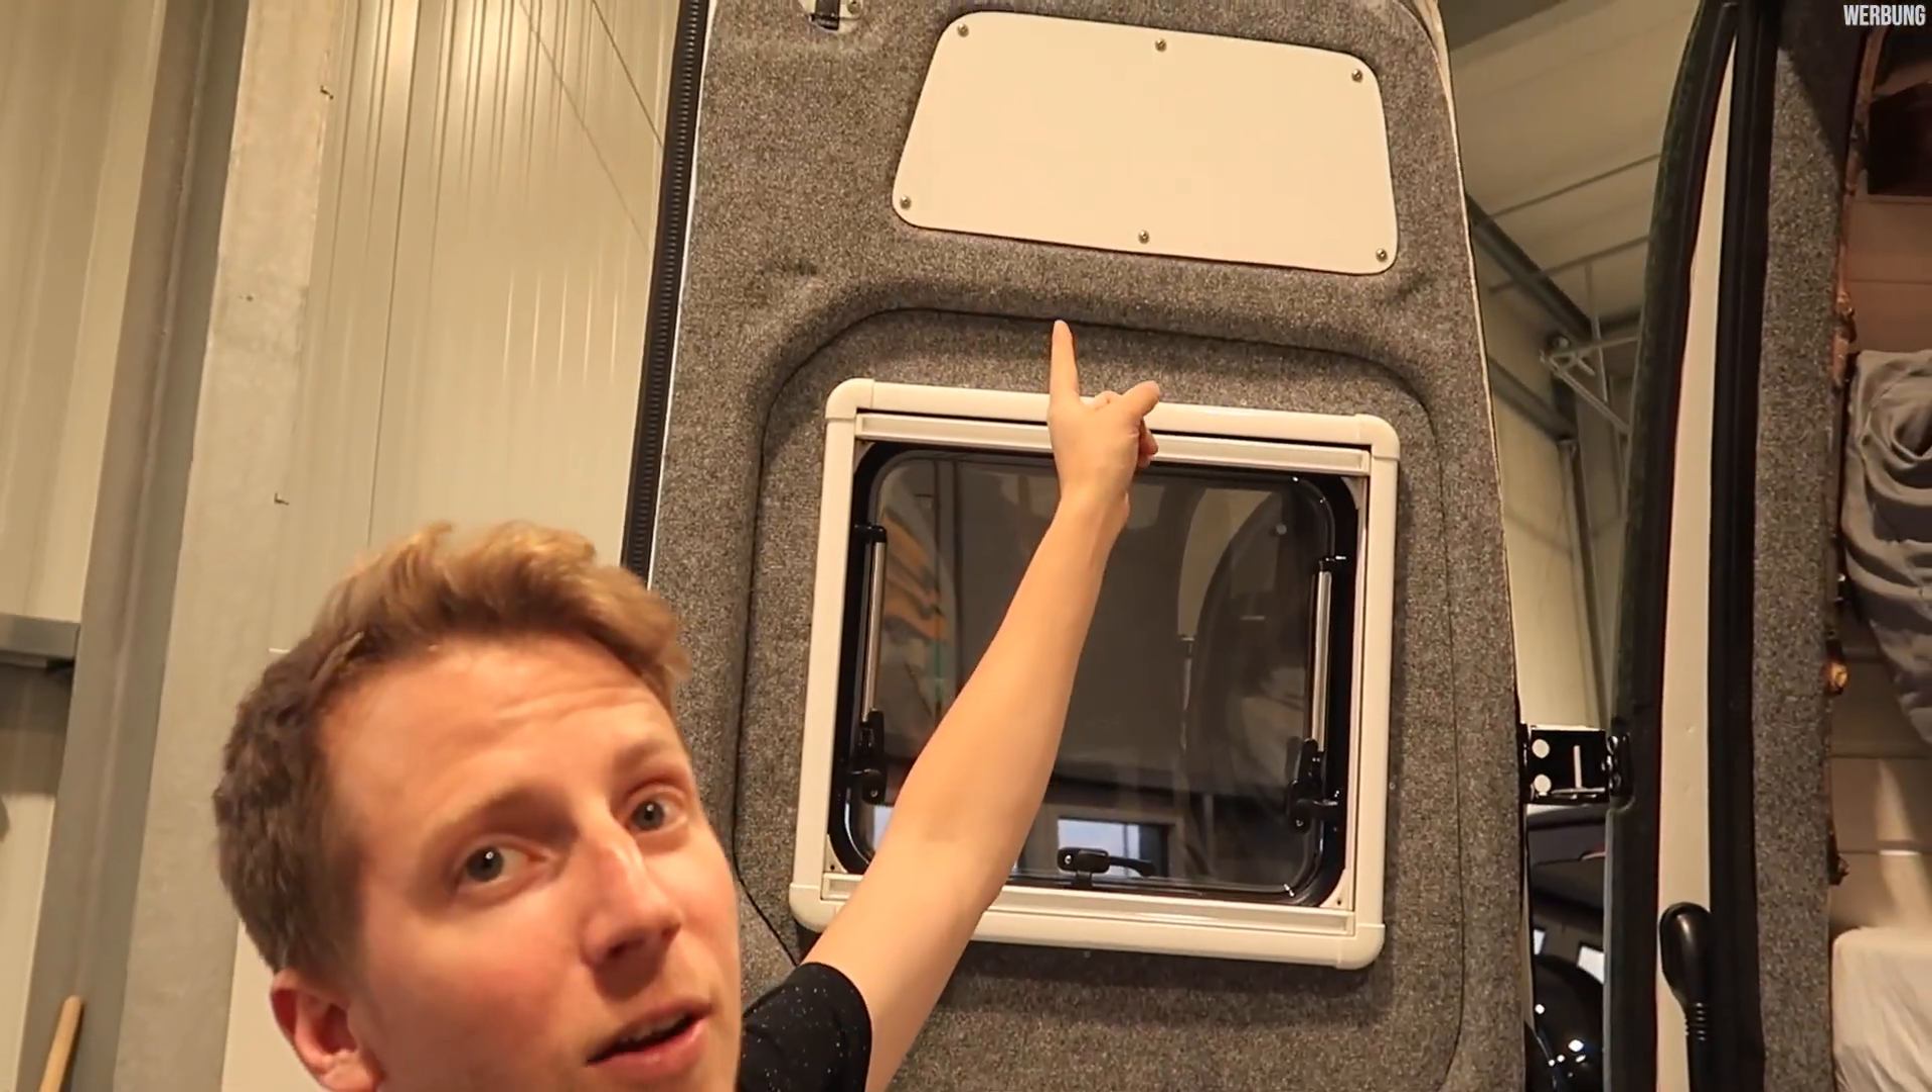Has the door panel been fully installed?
Yes.